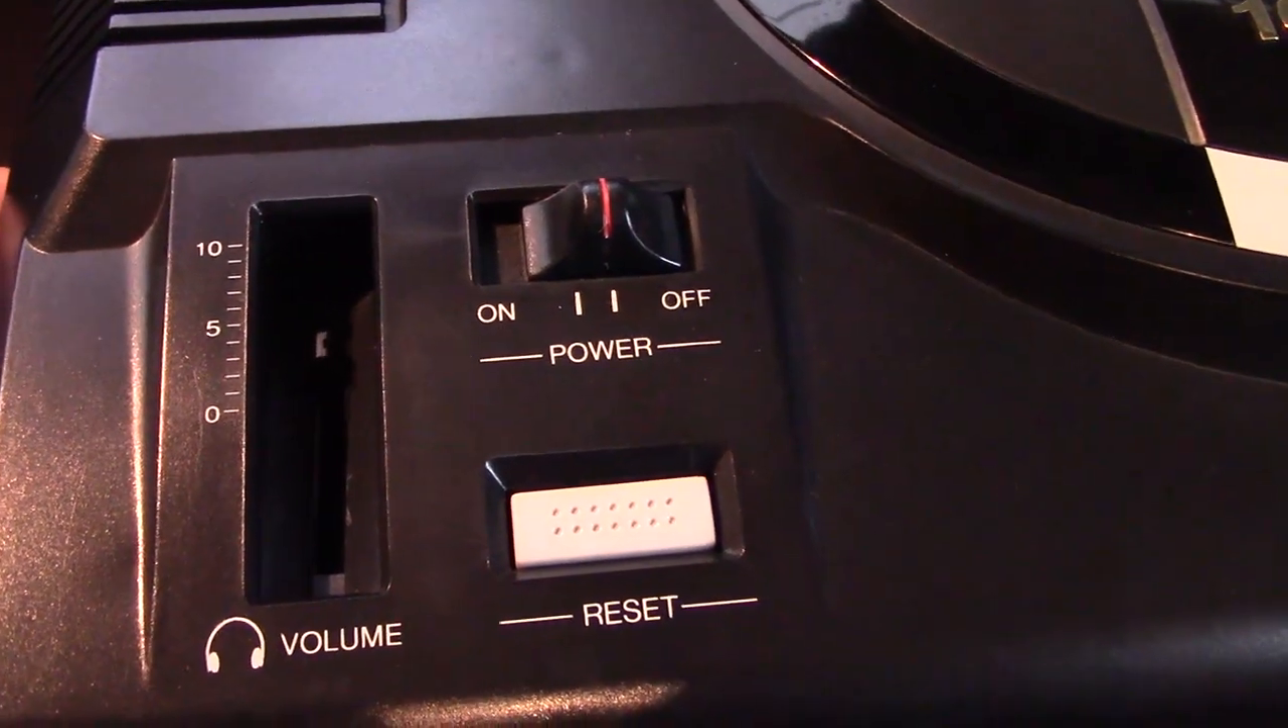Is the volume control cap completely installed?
No.